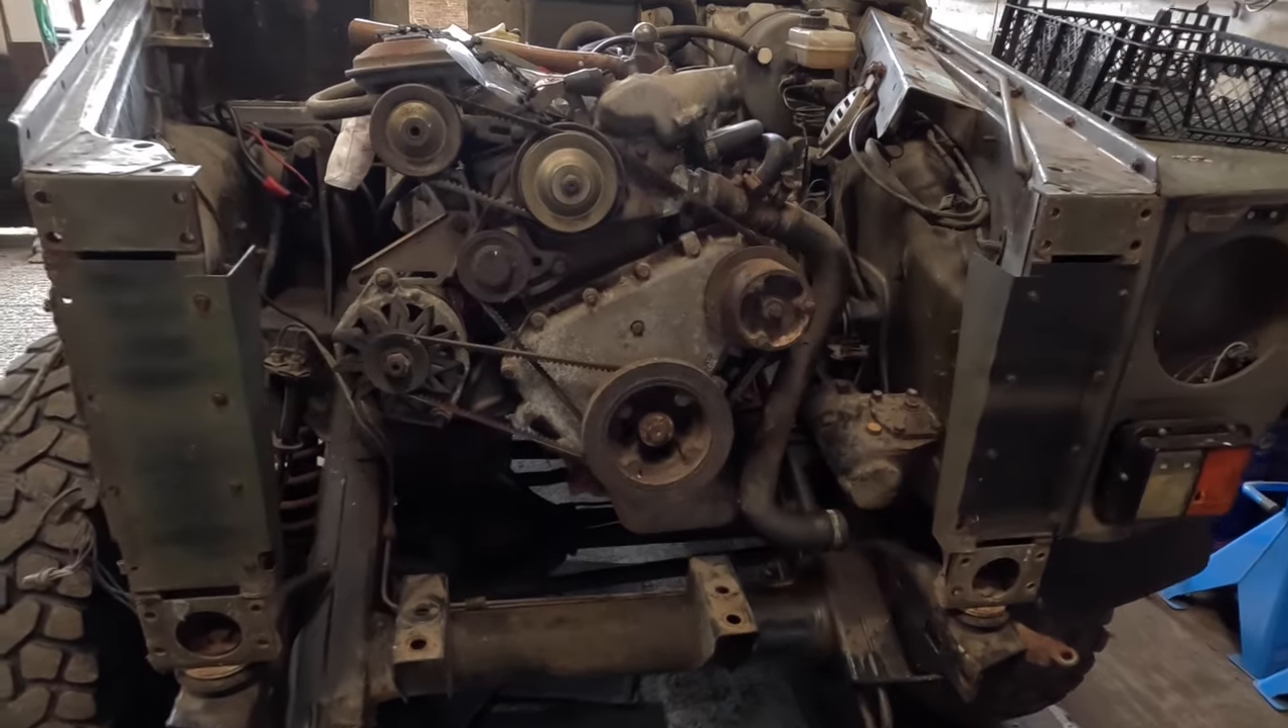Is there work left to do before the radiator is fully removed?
No.